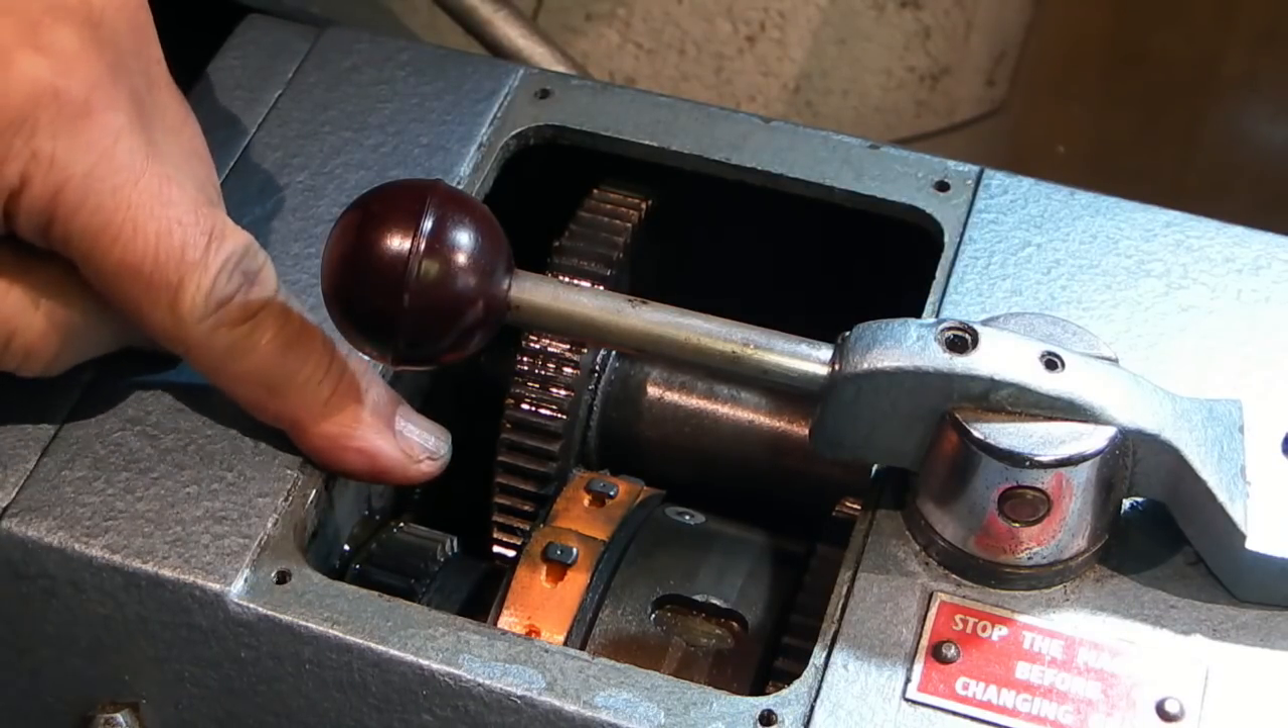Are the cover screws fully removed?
Yes.